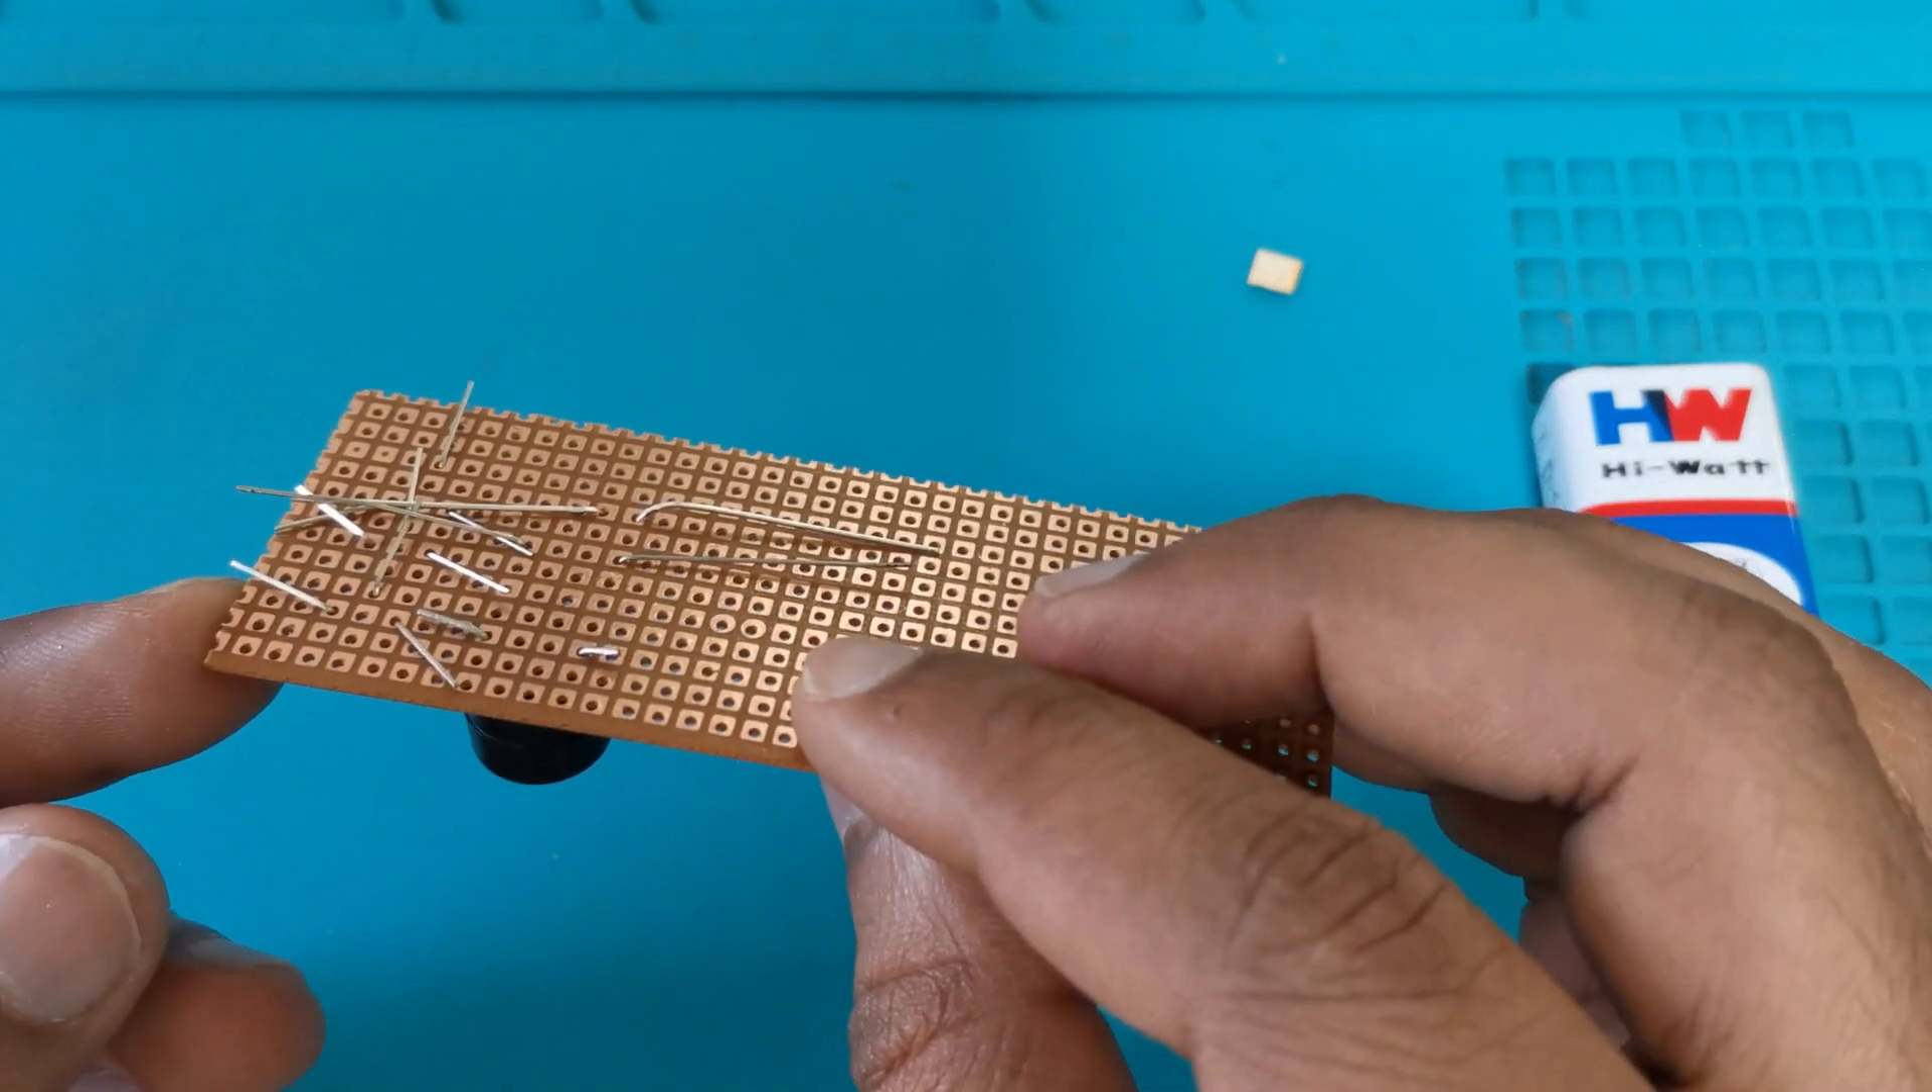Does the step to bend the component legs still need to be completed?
No.